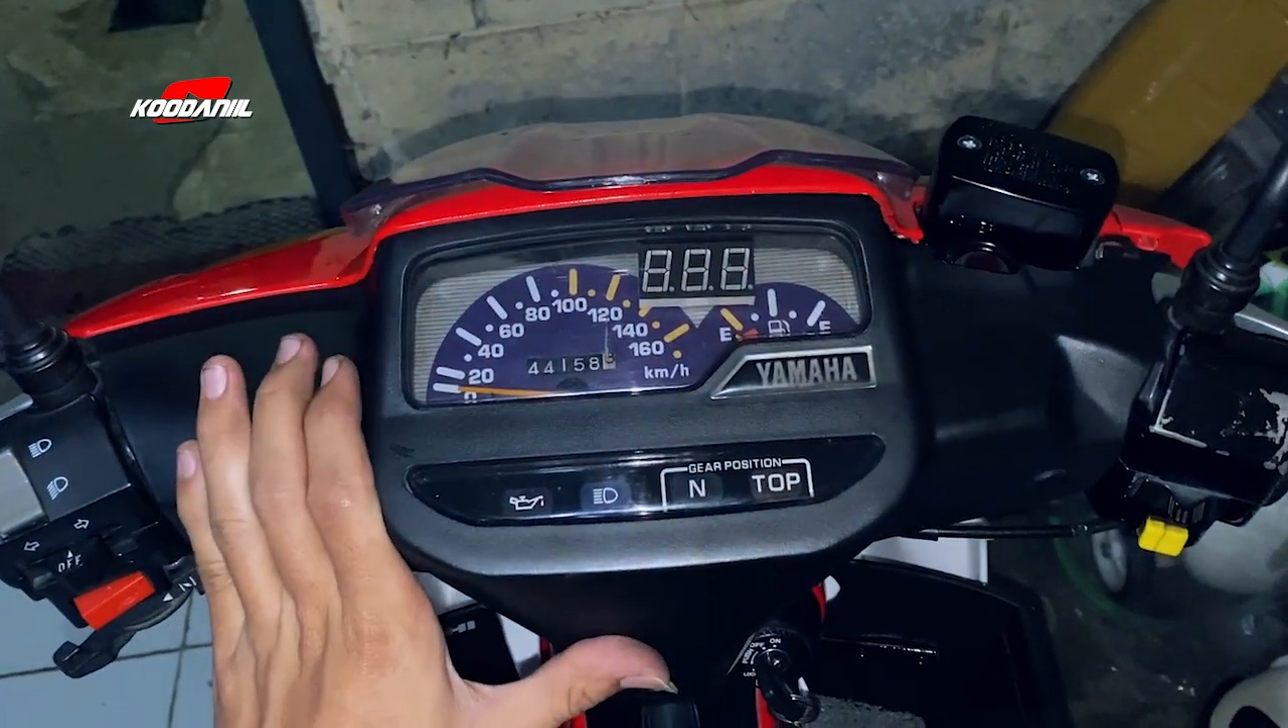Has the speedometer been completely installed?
Yes.